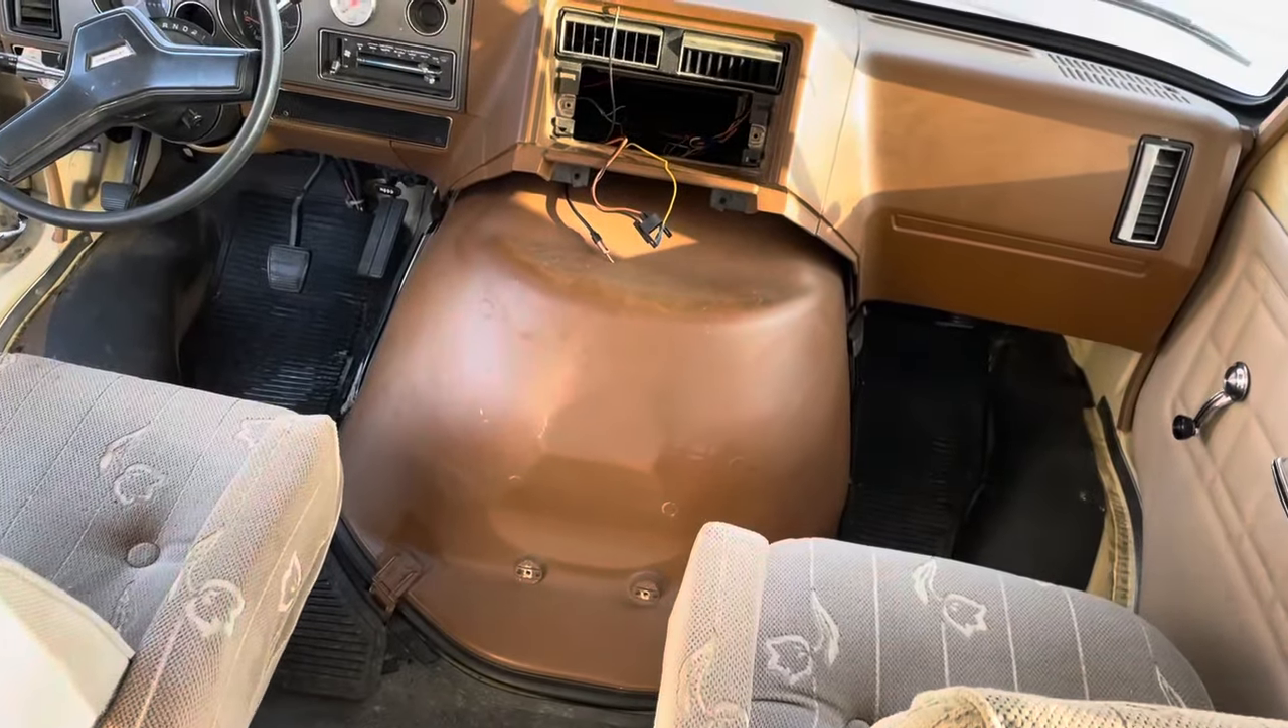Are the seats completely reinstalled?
Yes.